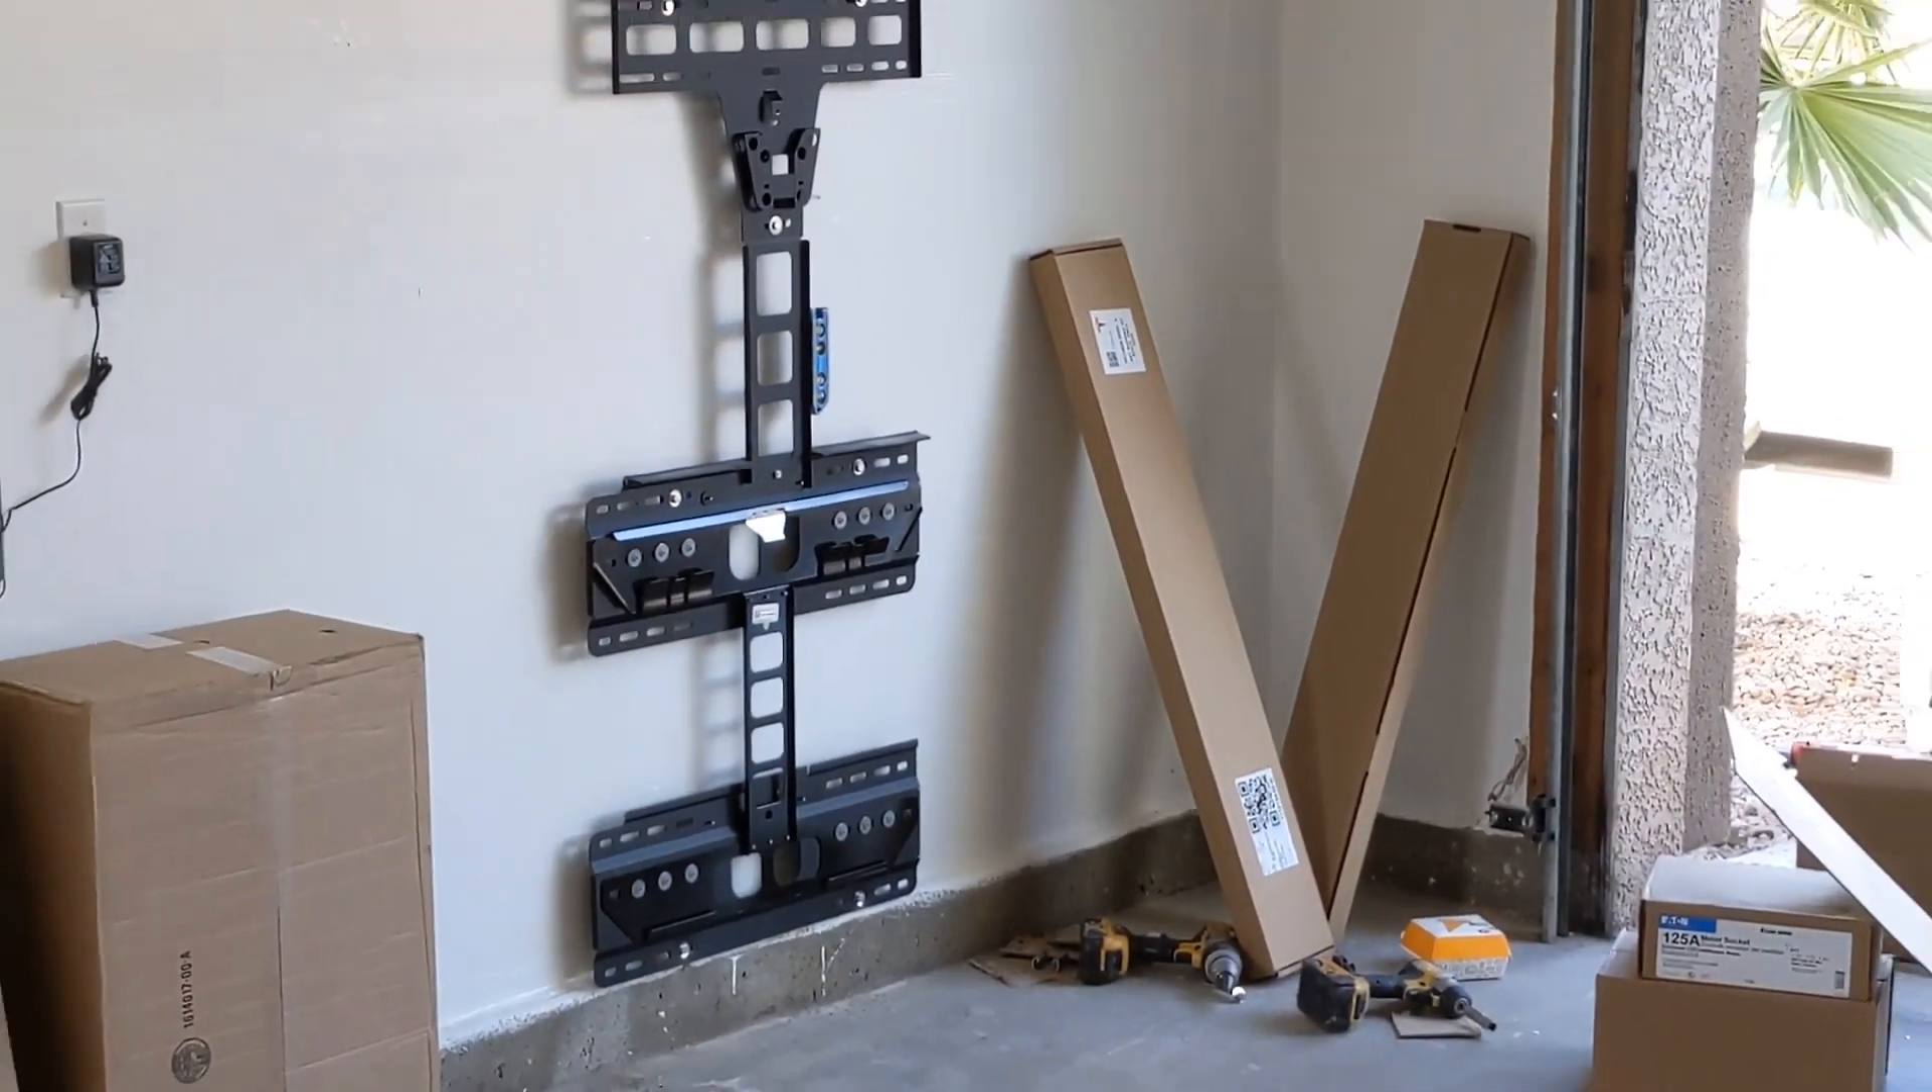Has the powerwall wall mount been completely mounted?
Yes.